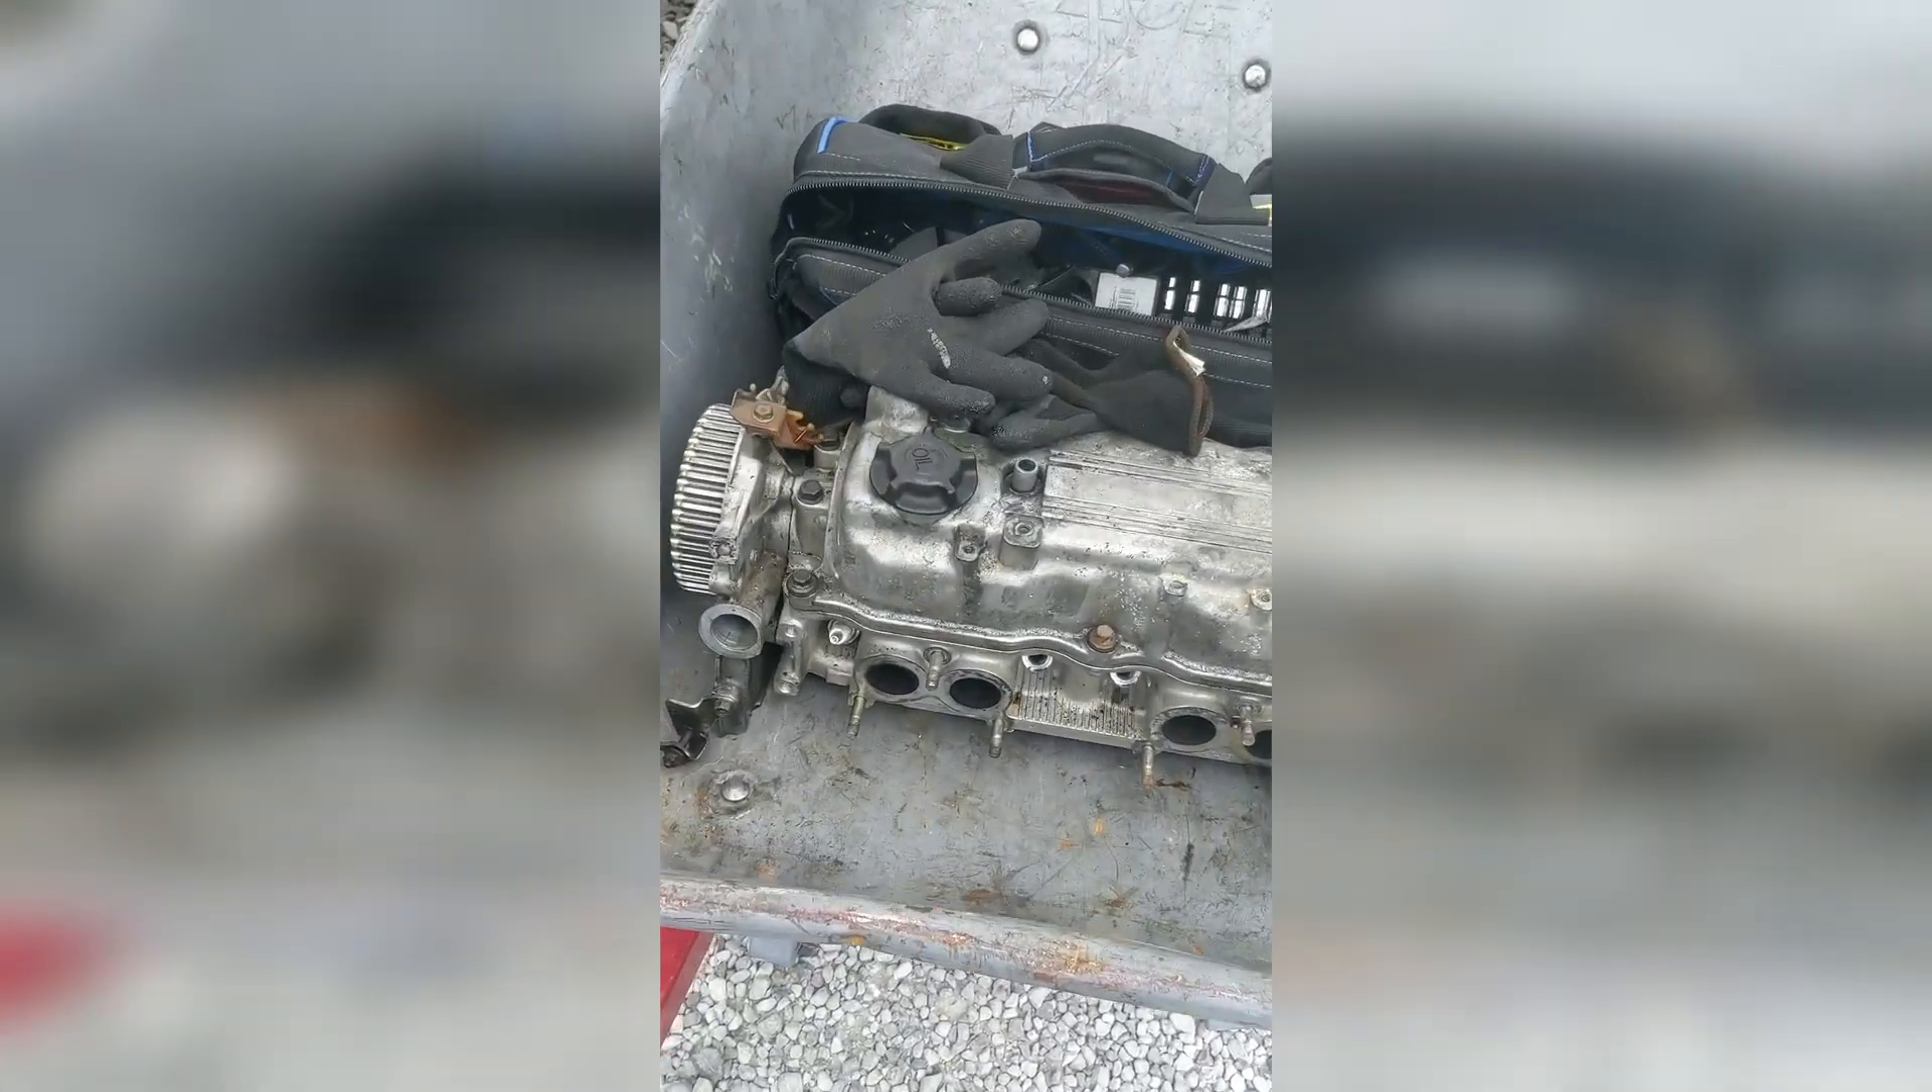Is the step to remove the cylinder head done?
Yes.